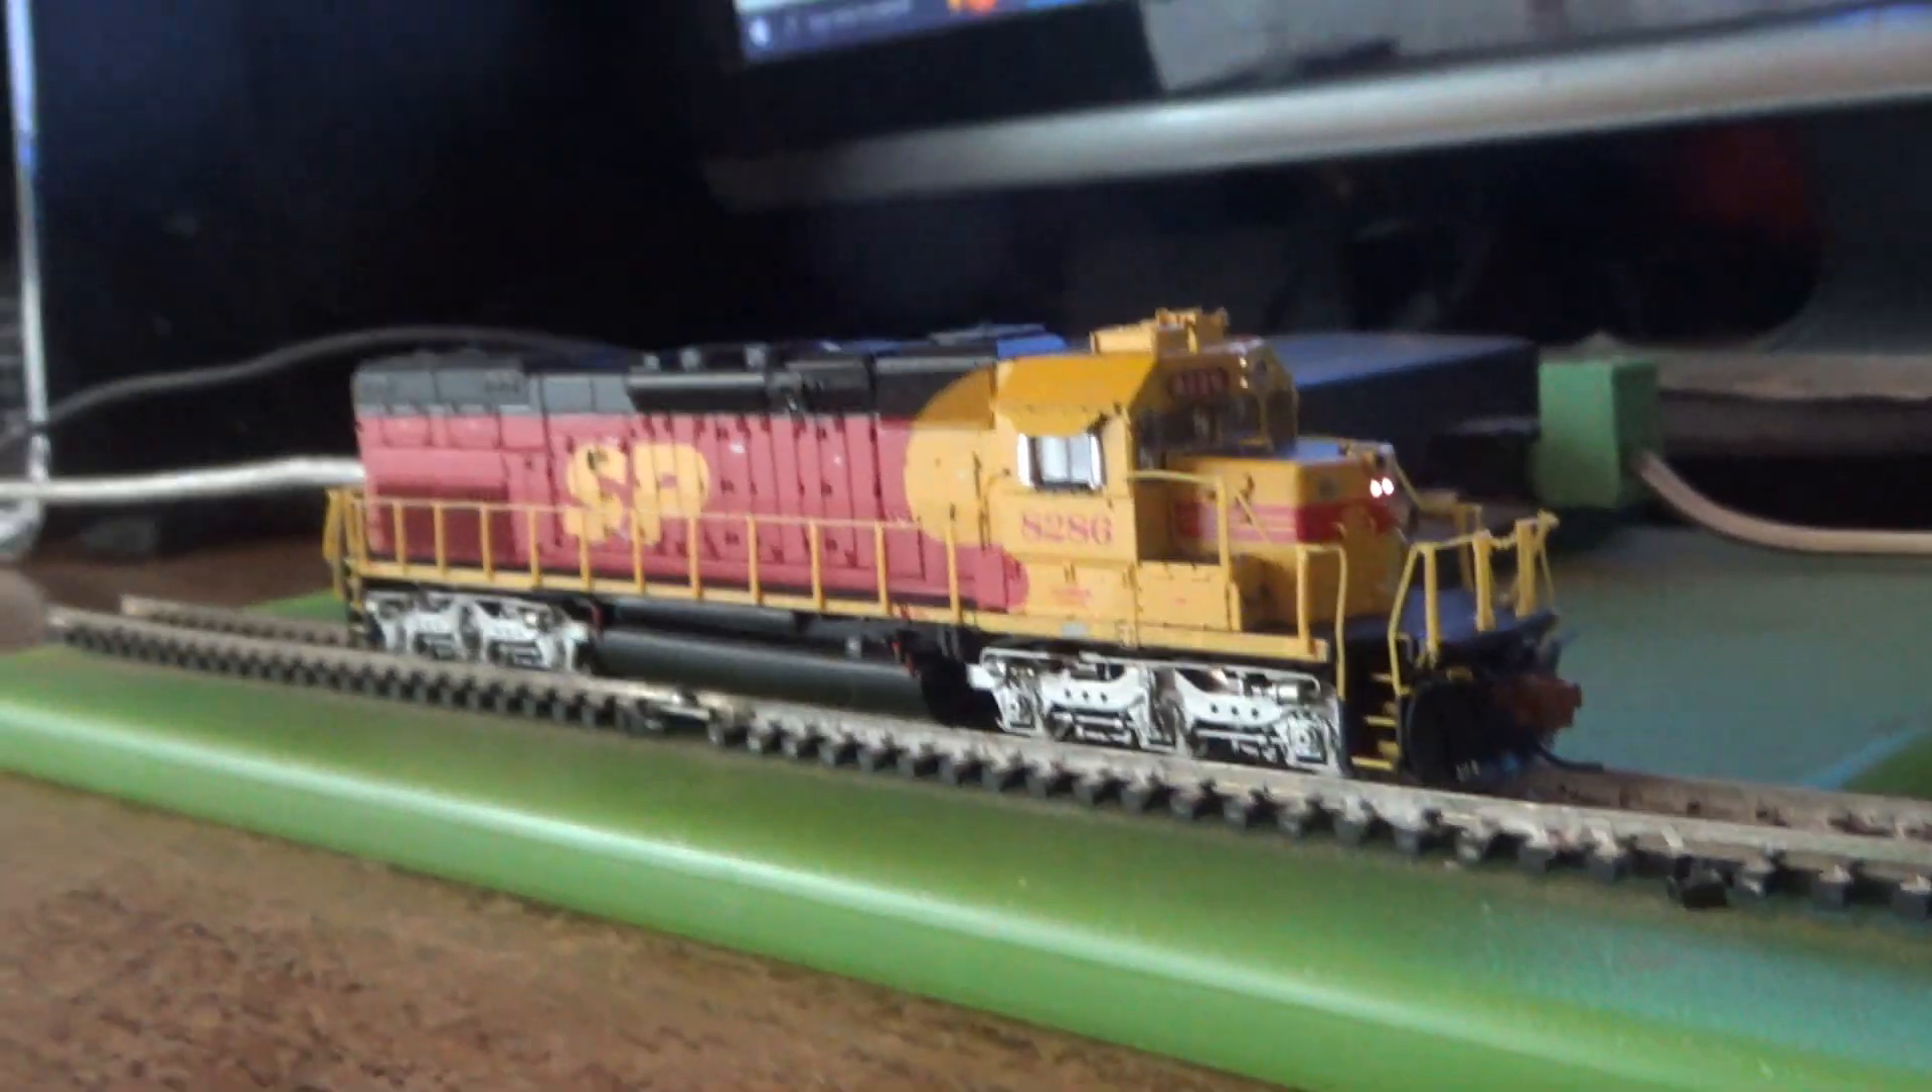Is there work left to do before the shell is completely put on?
No.